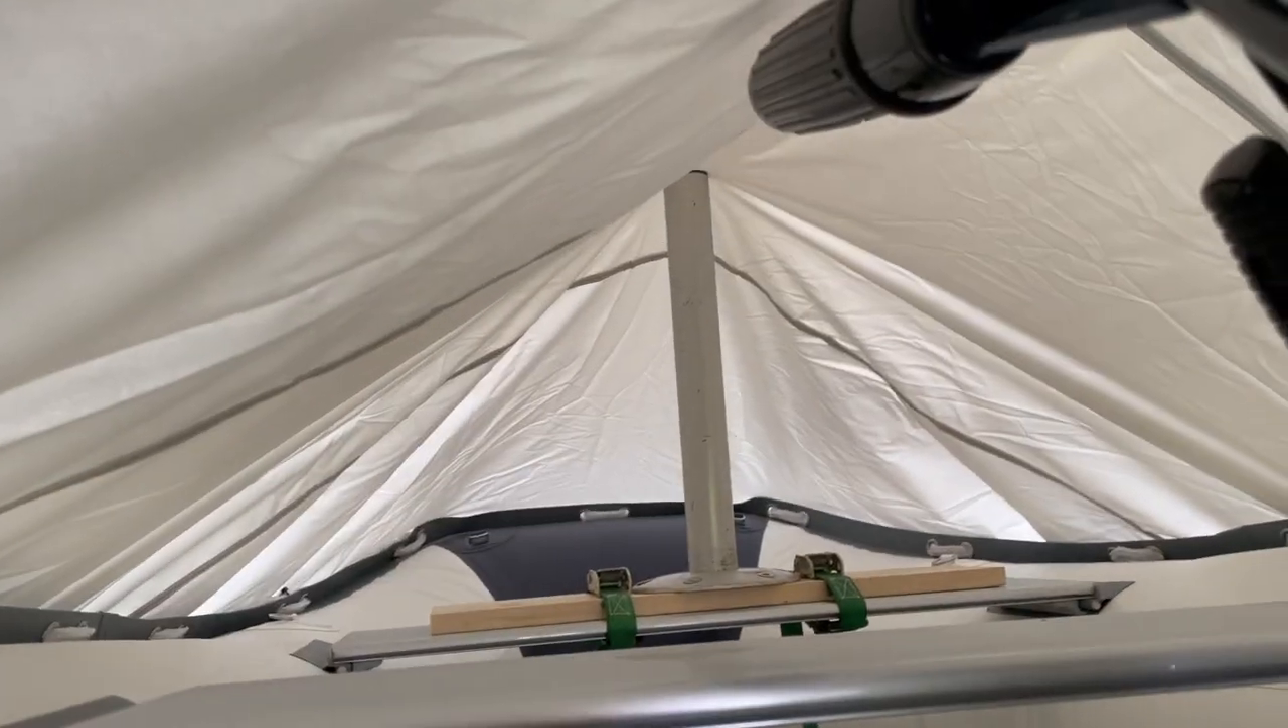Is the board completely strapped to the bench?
Yes.